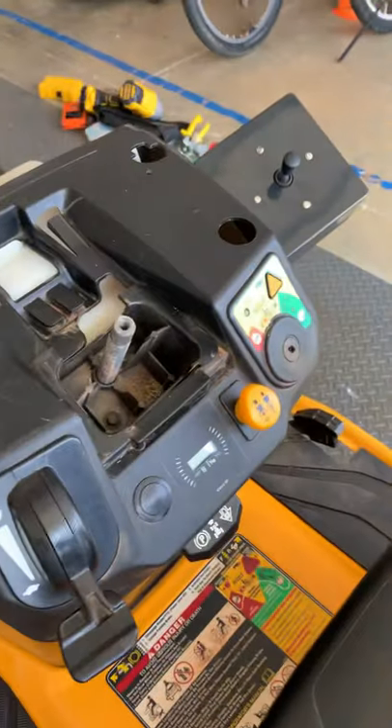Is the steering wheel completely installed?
No.